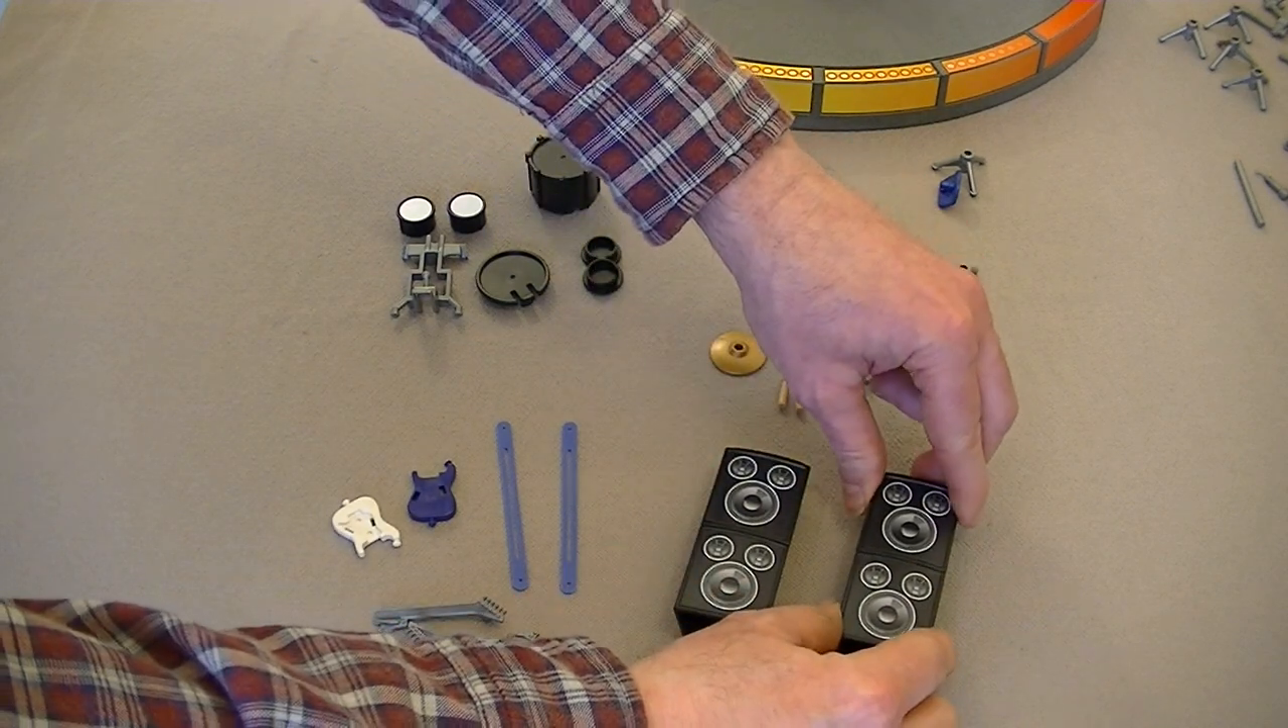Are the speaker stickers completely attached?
Yes.